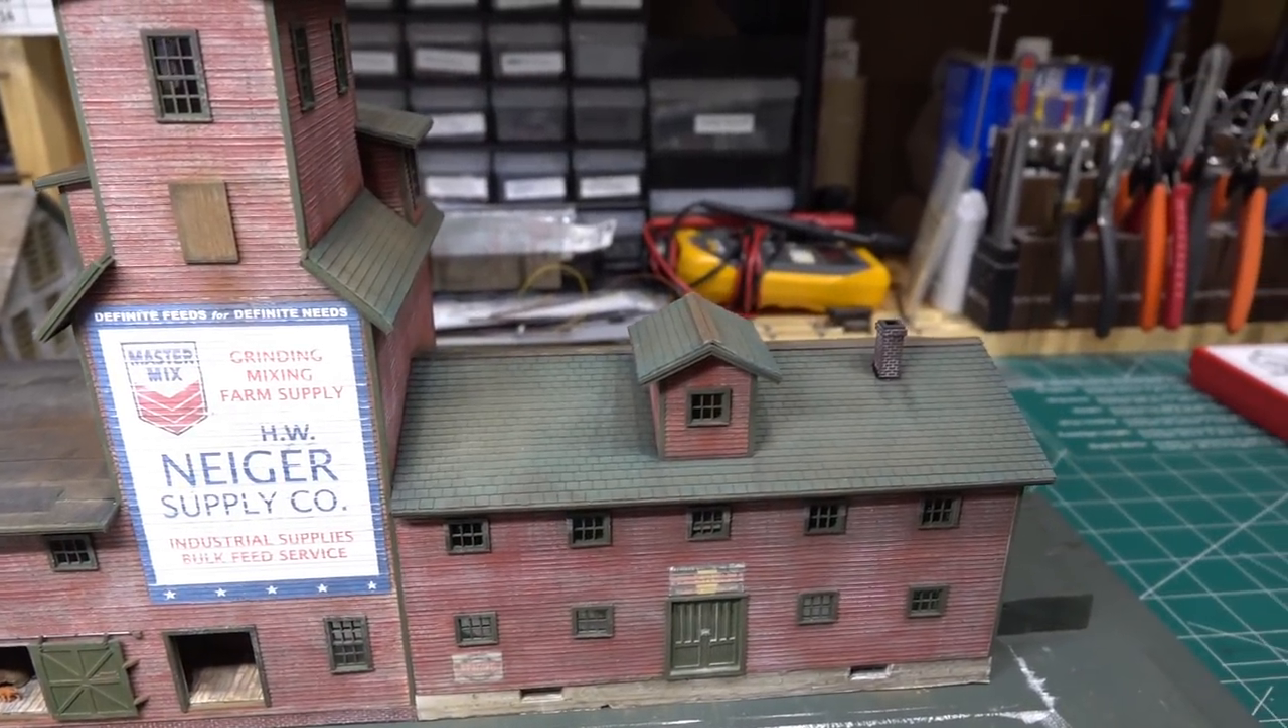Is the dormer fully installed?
Yes.